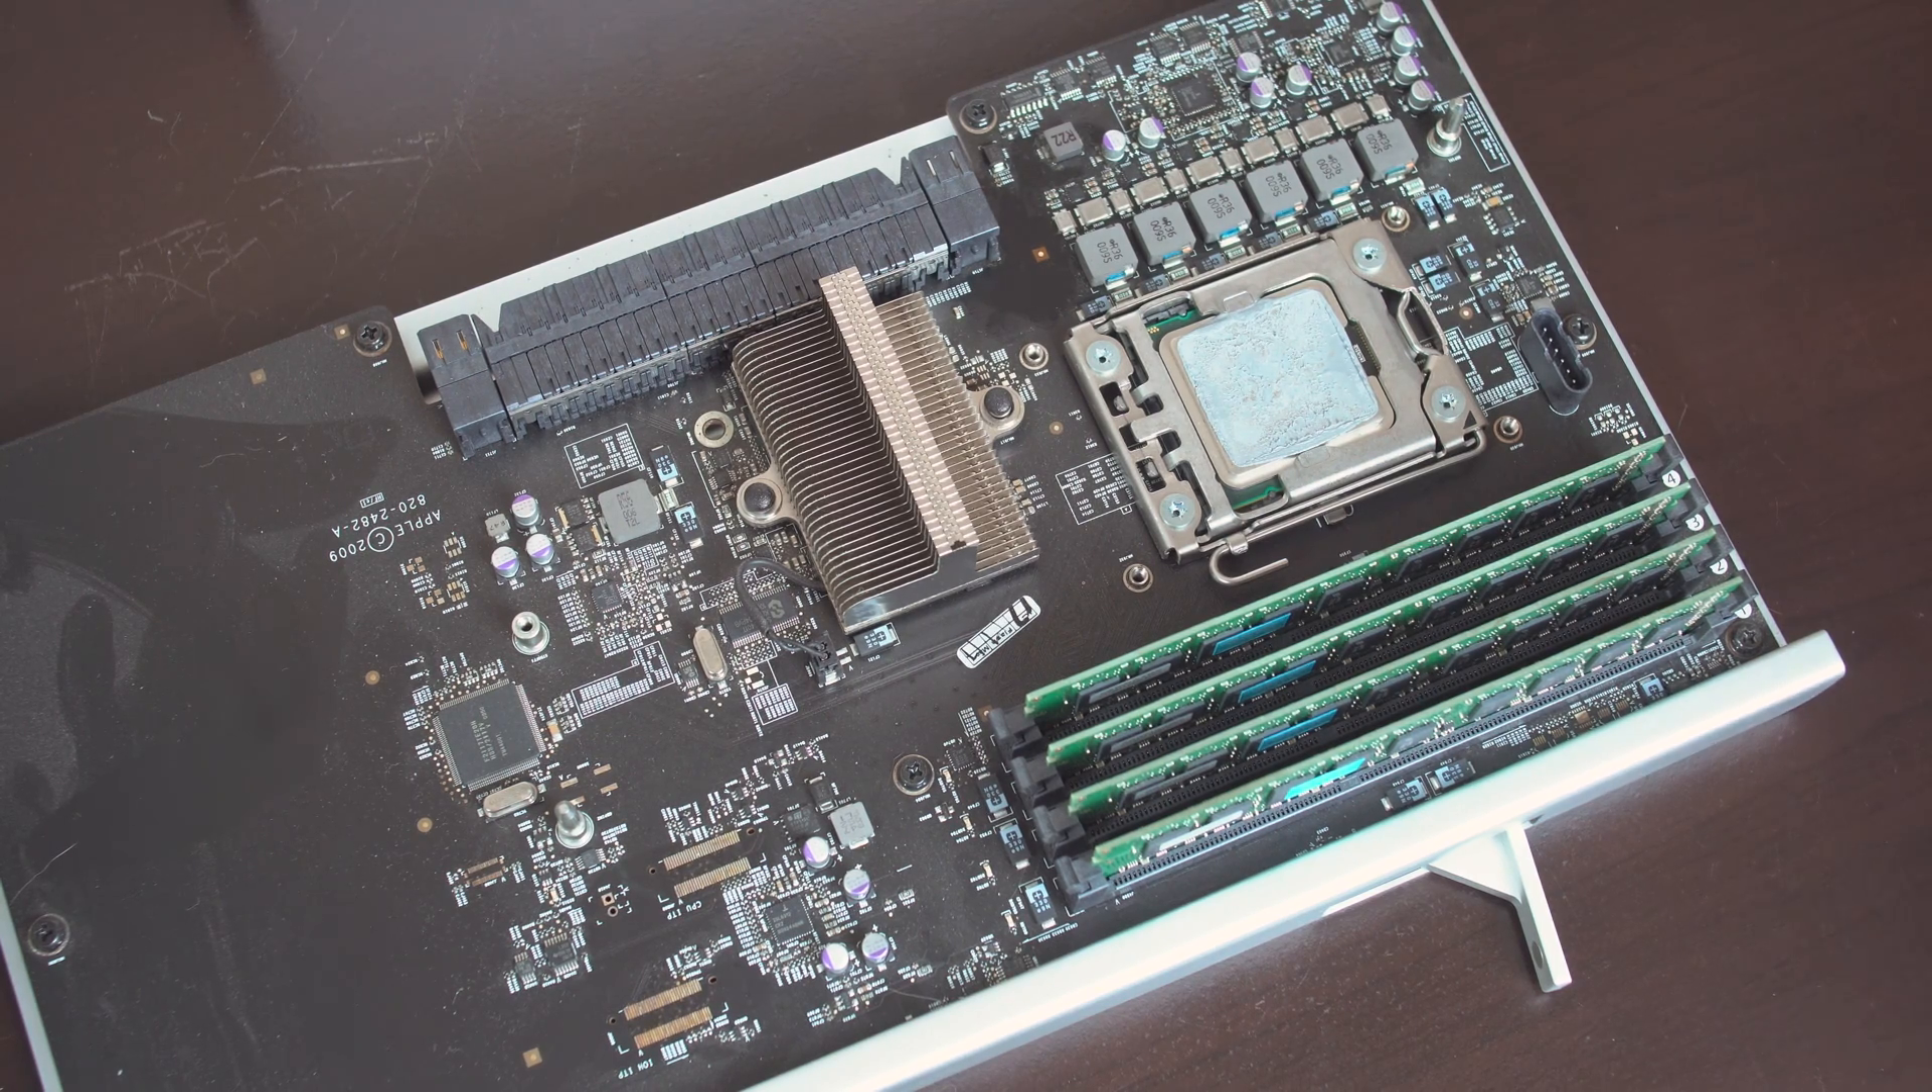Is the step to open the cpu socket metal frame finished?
No.